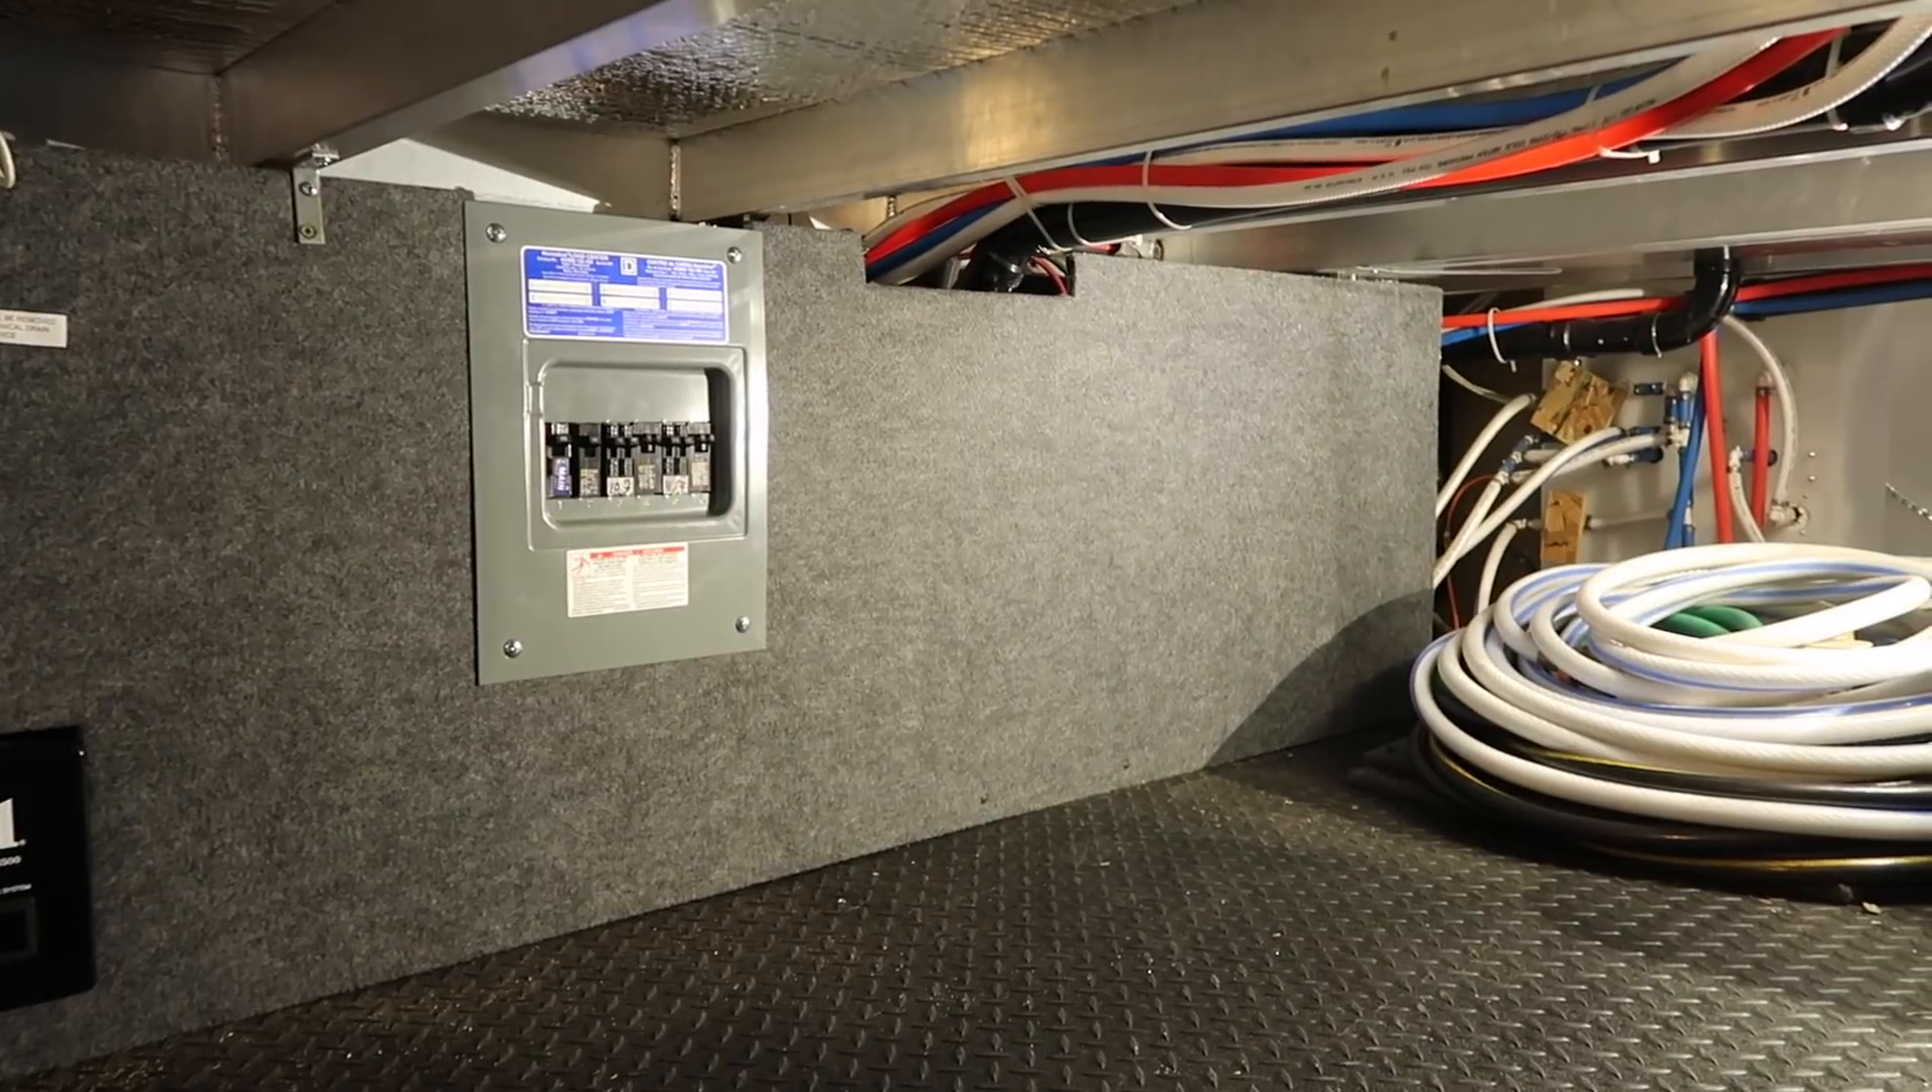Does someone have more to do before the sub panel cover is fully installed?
No.